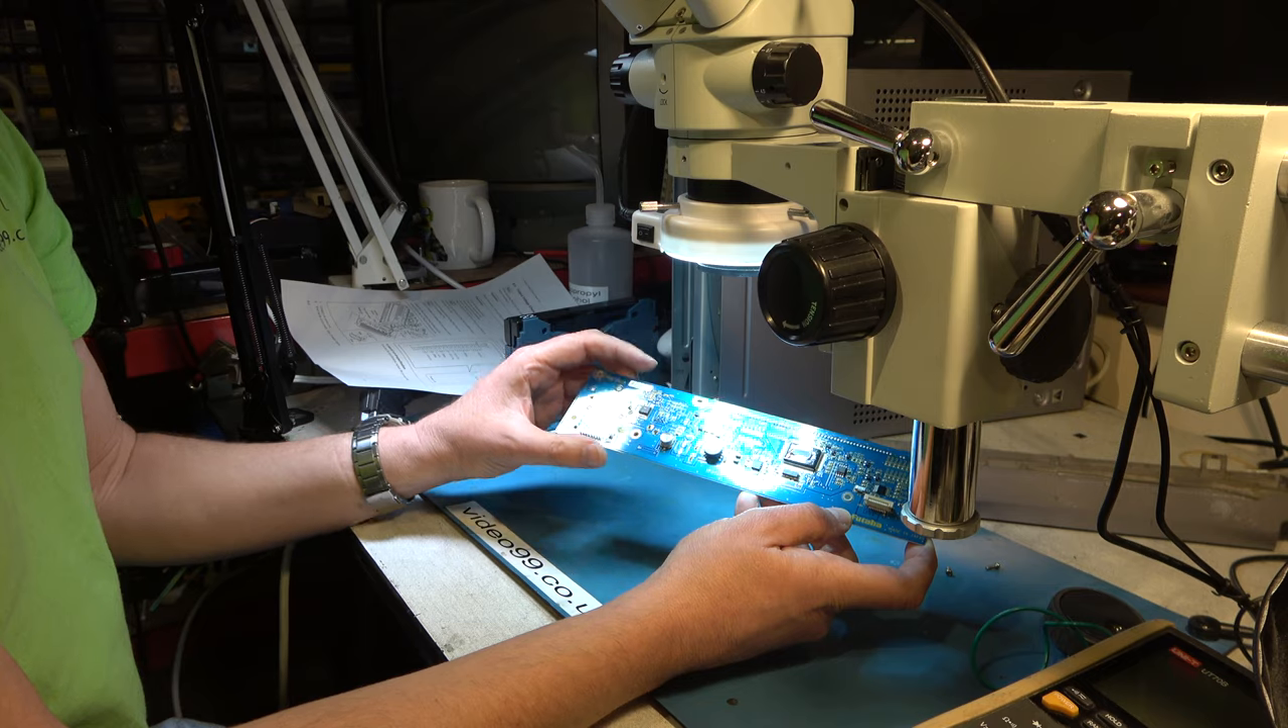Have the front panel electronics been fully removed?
Yes.